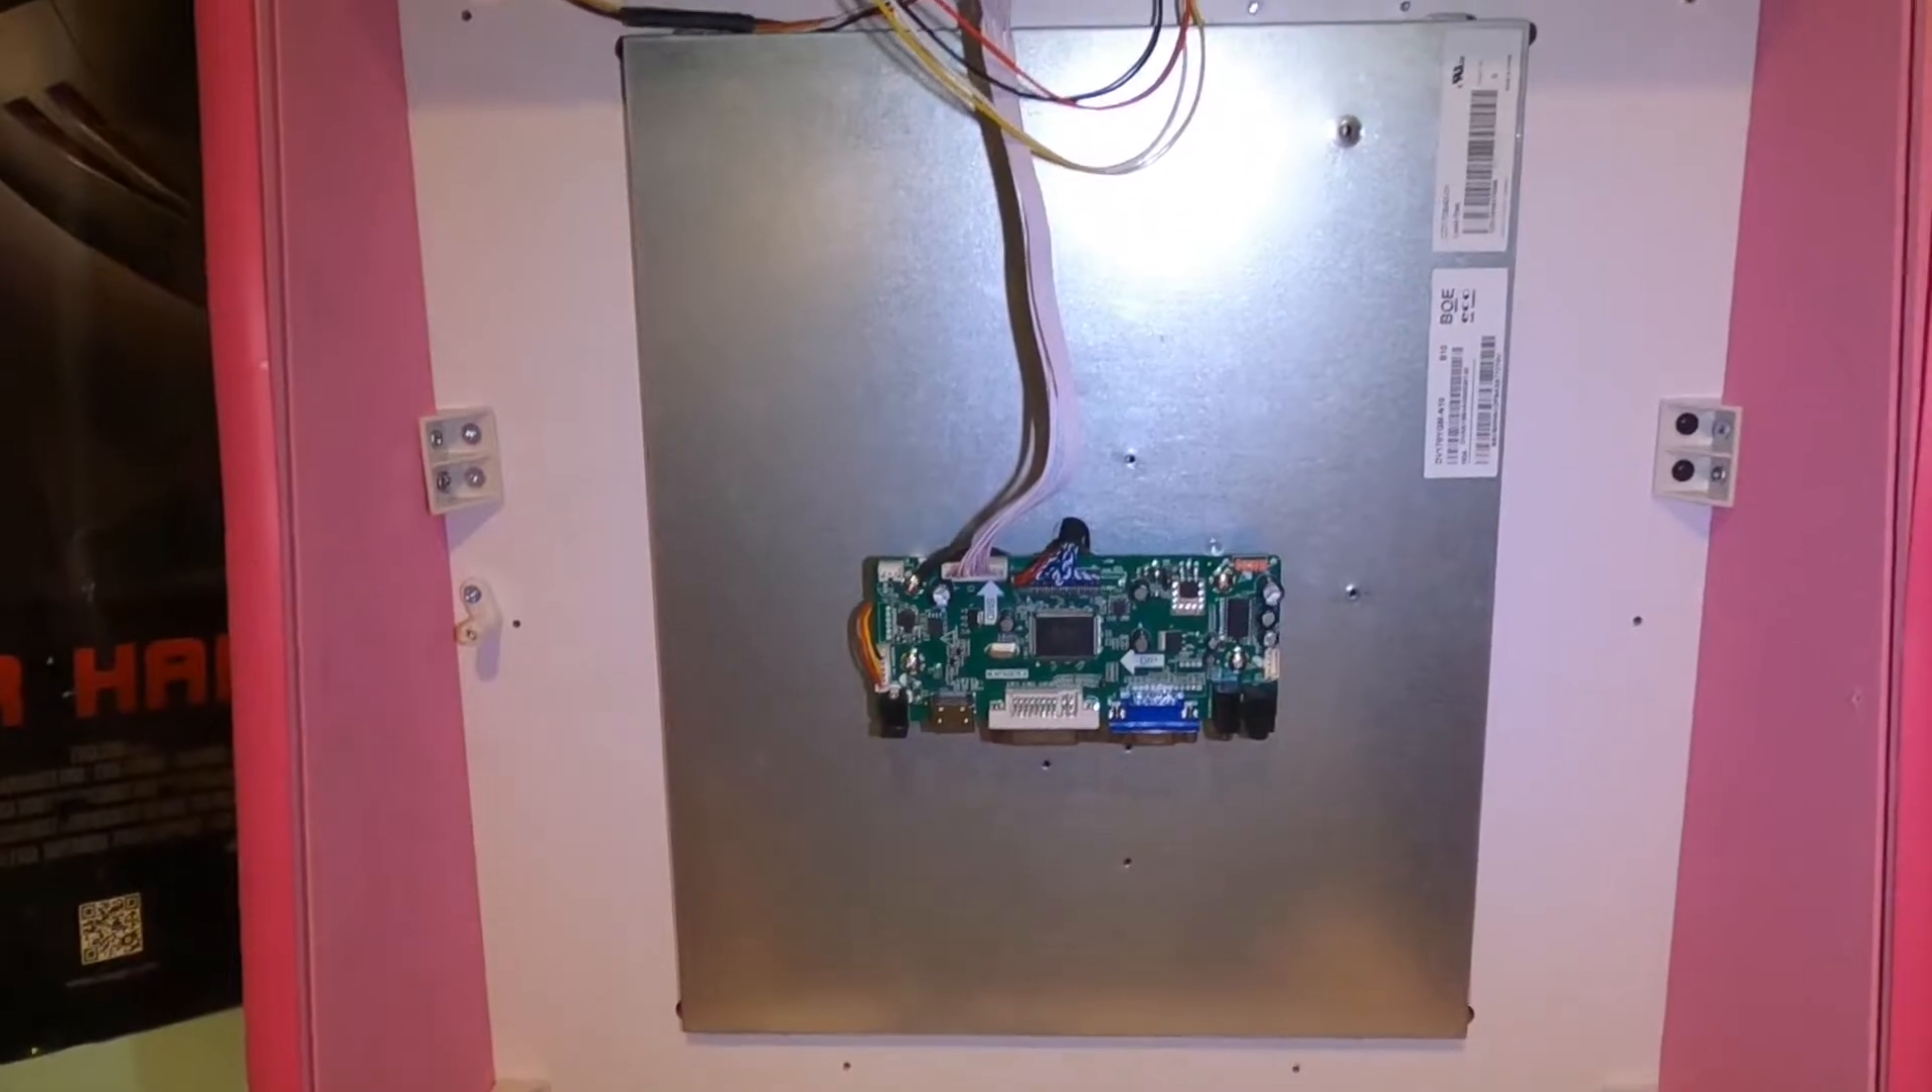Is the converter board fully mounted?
Yes.